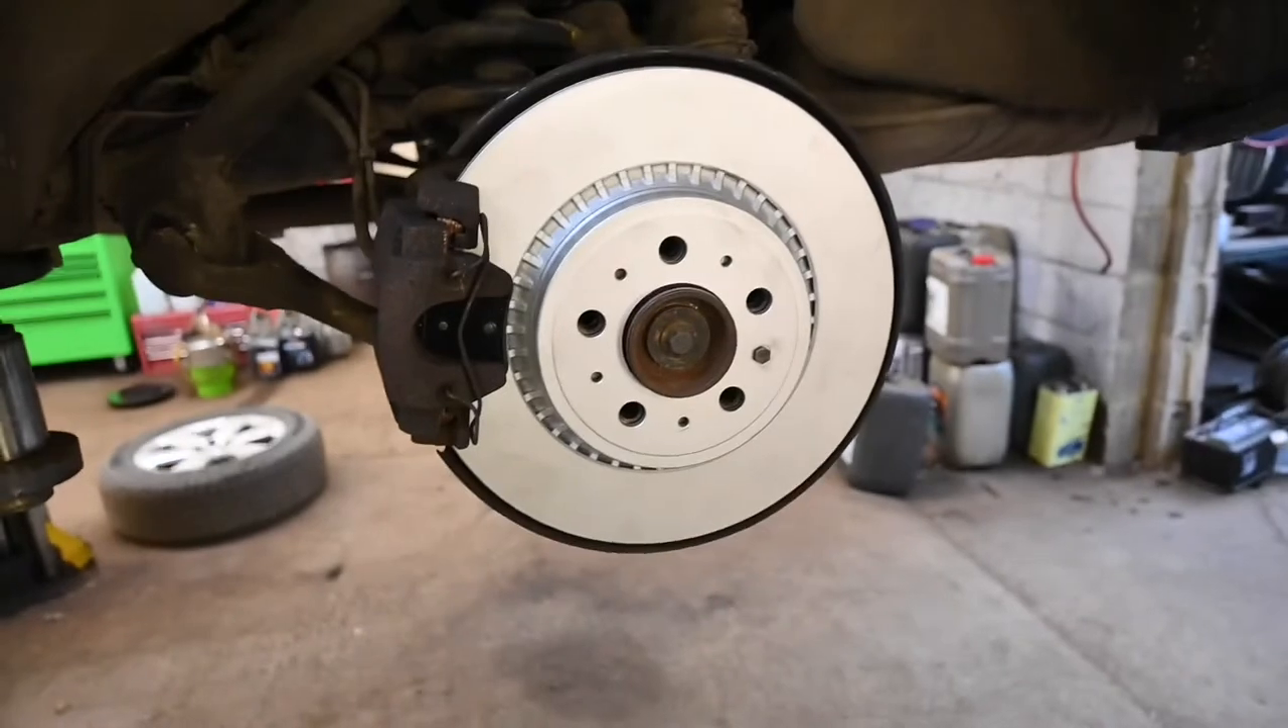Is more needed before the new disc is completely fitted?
No.